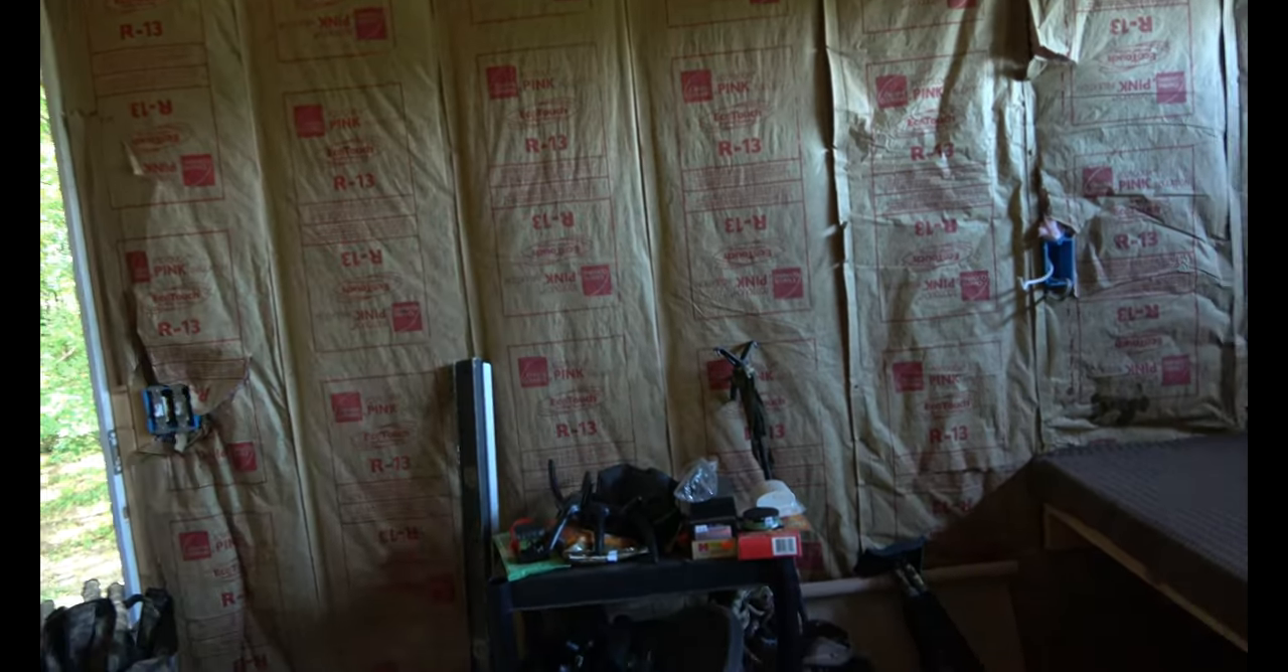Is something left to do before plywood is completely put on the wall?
Yes.